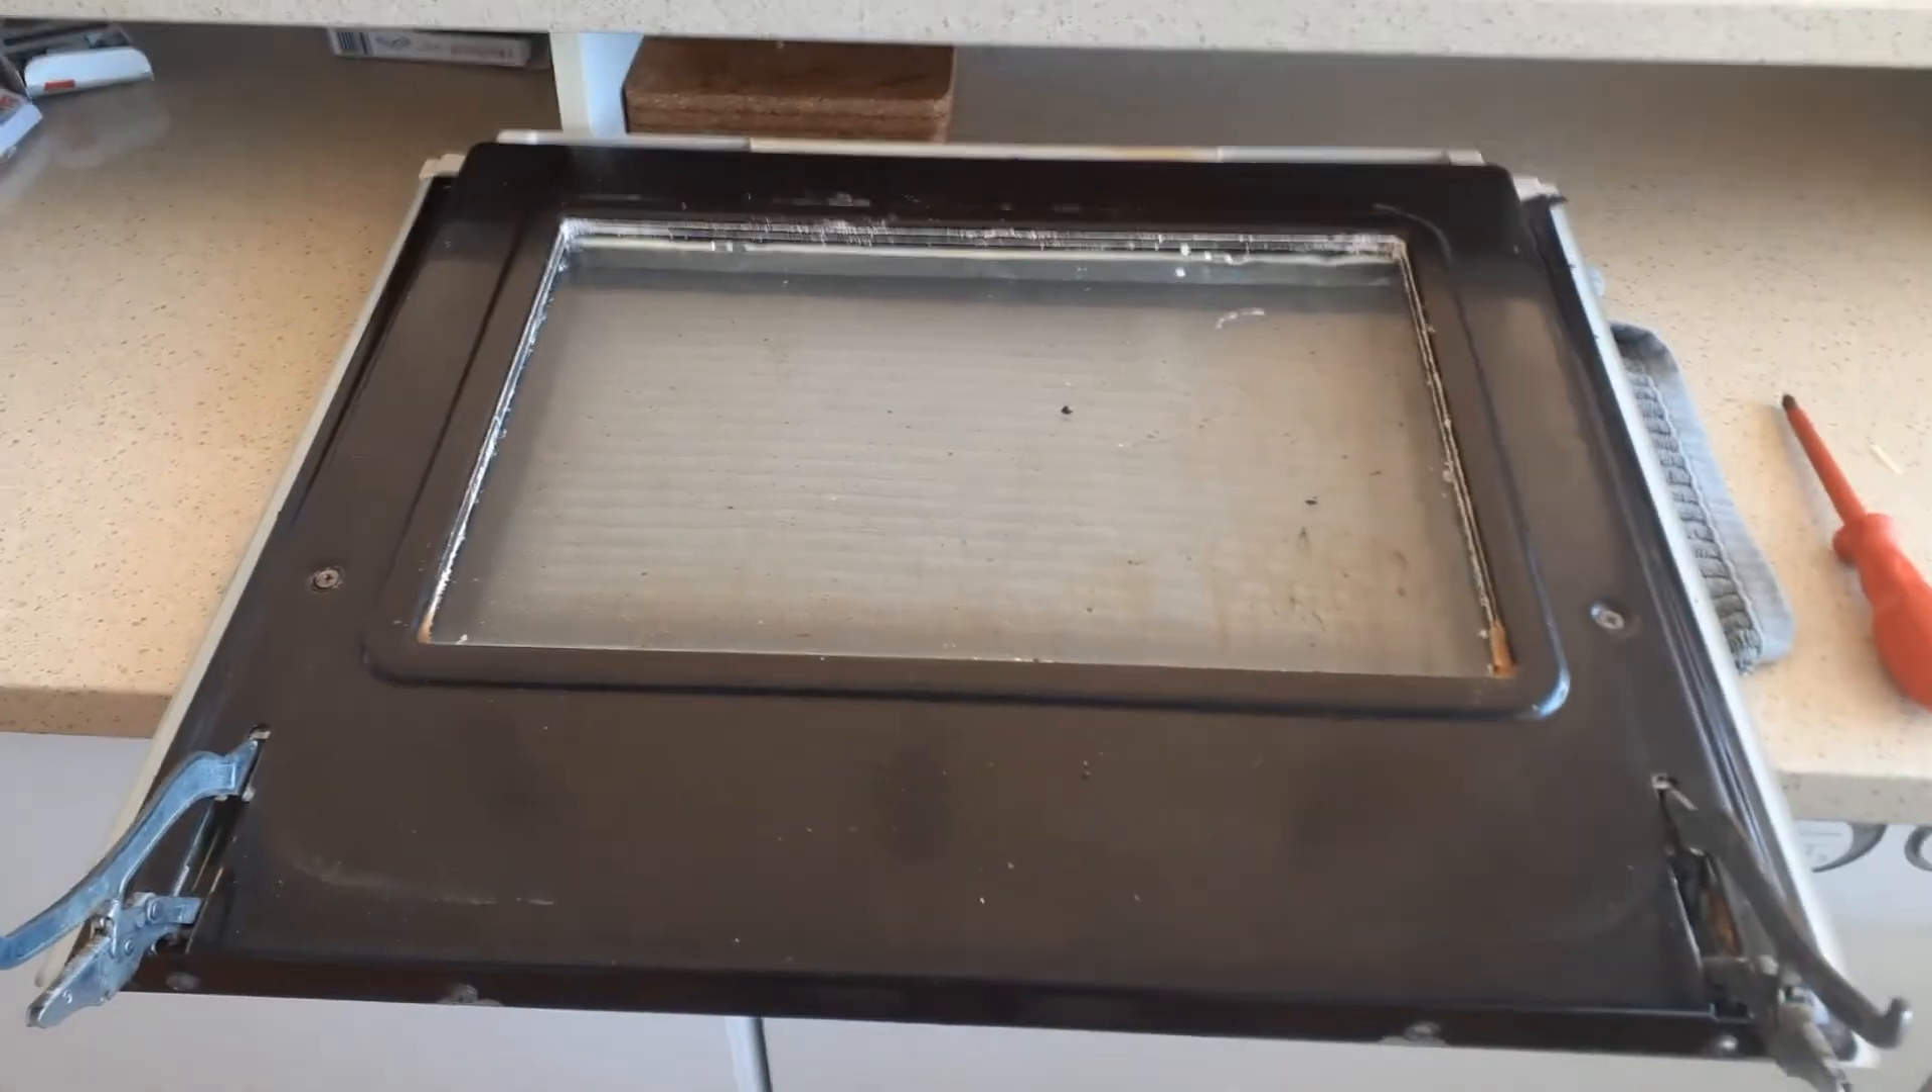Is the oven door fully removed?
Yes.